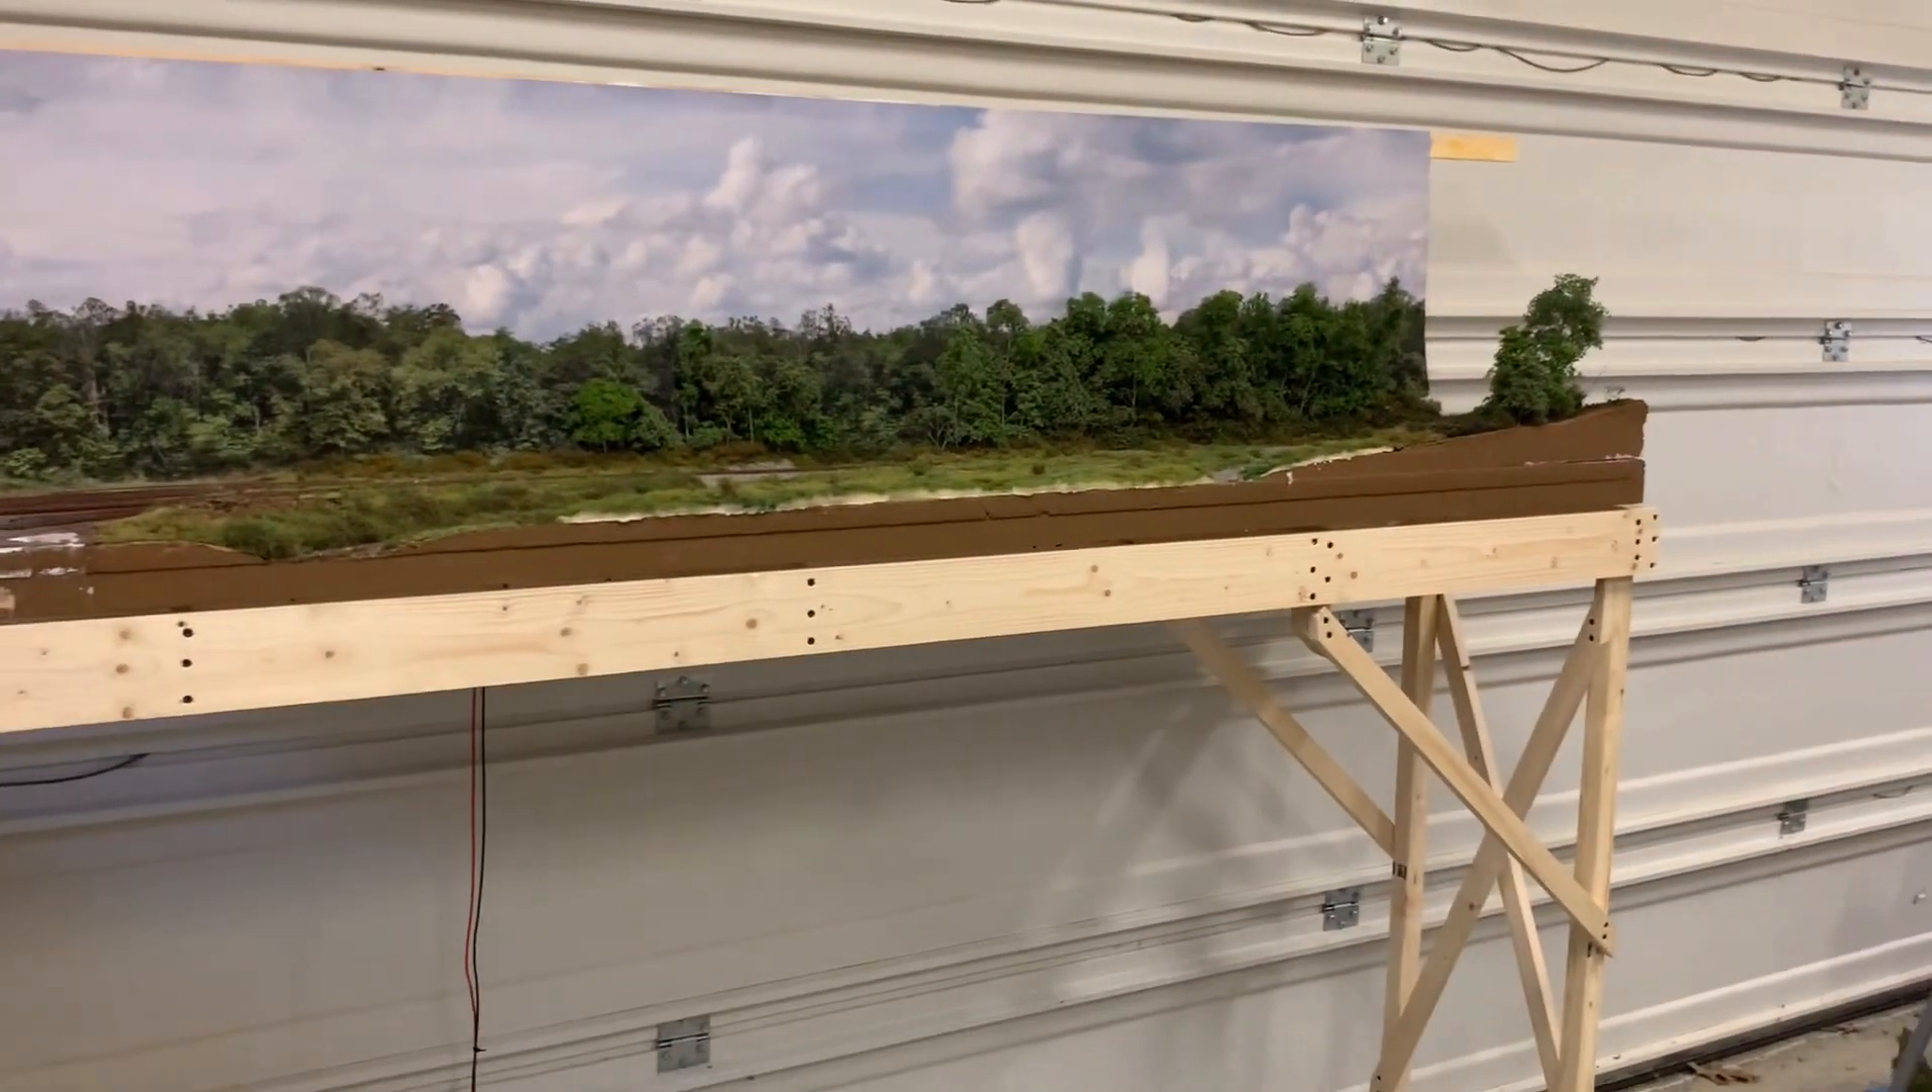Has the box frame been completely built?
Yes.